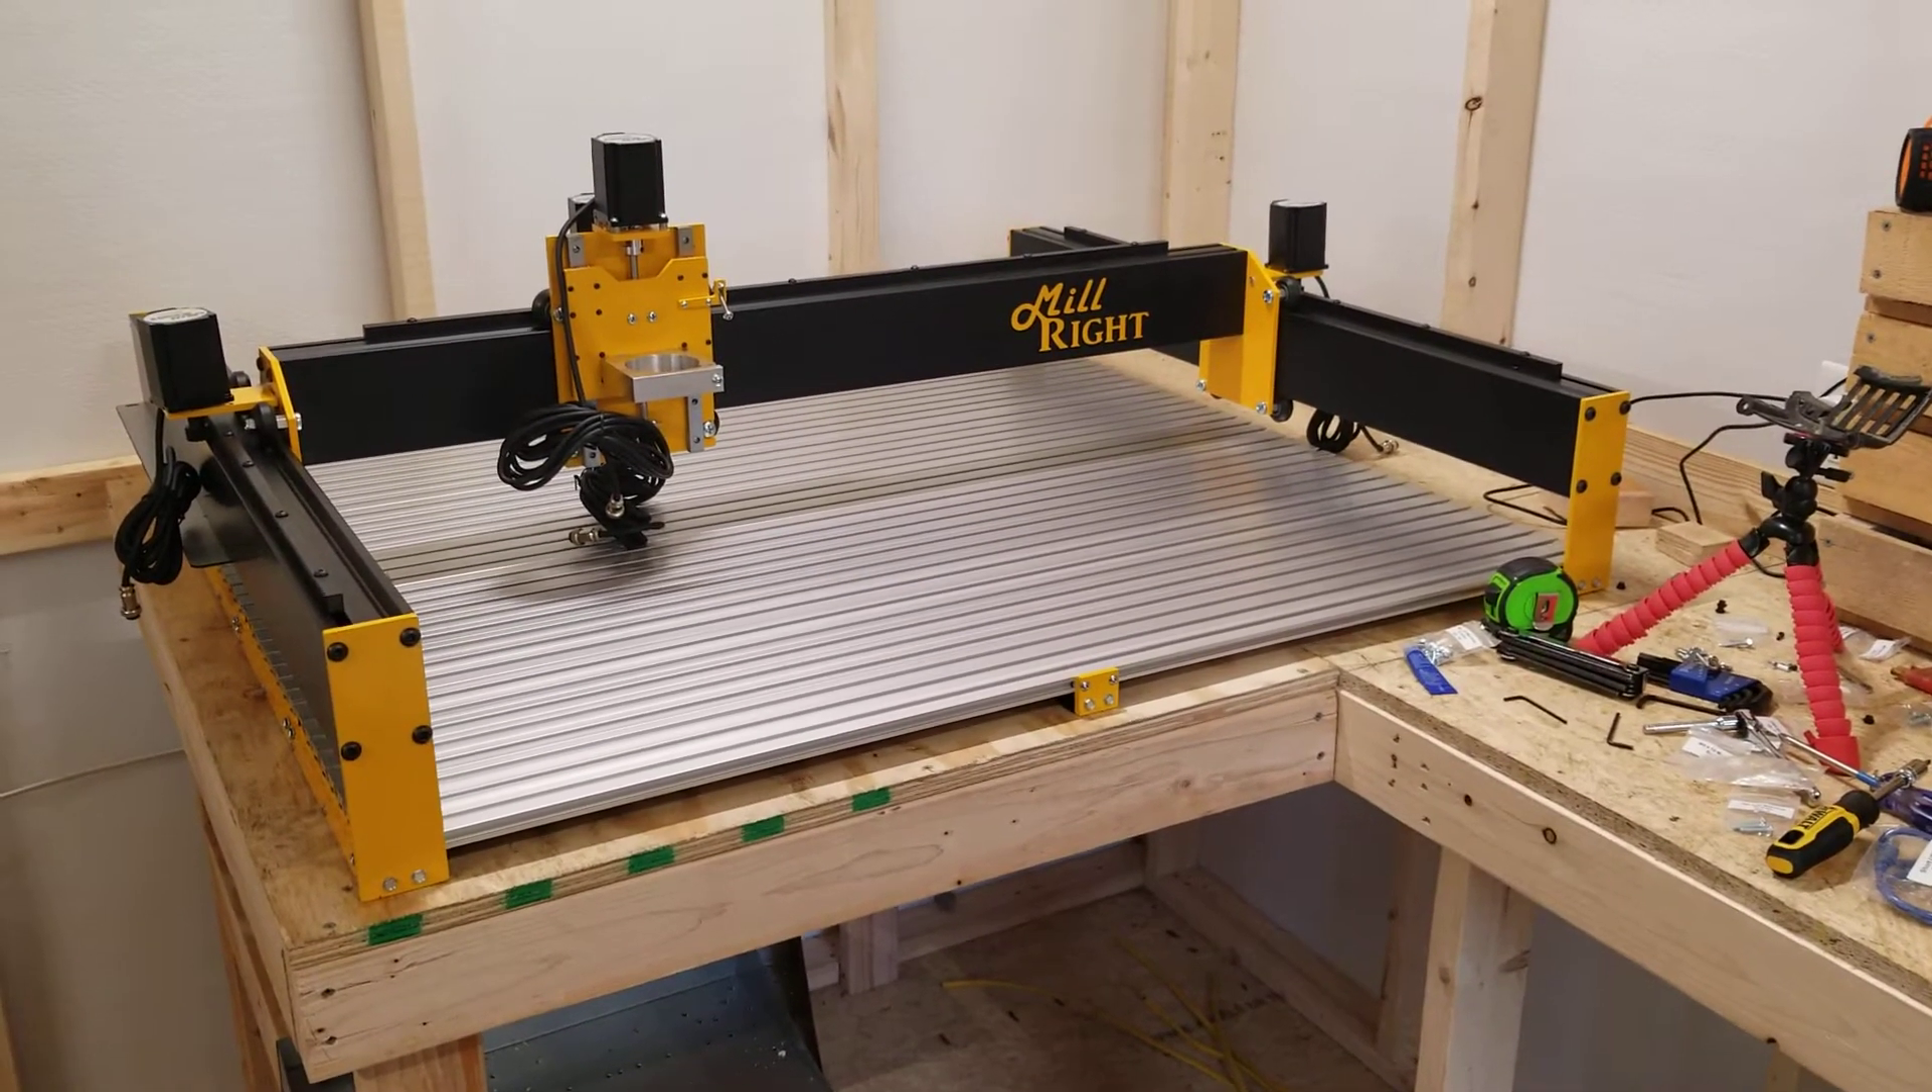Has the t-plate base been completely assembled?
Yes.